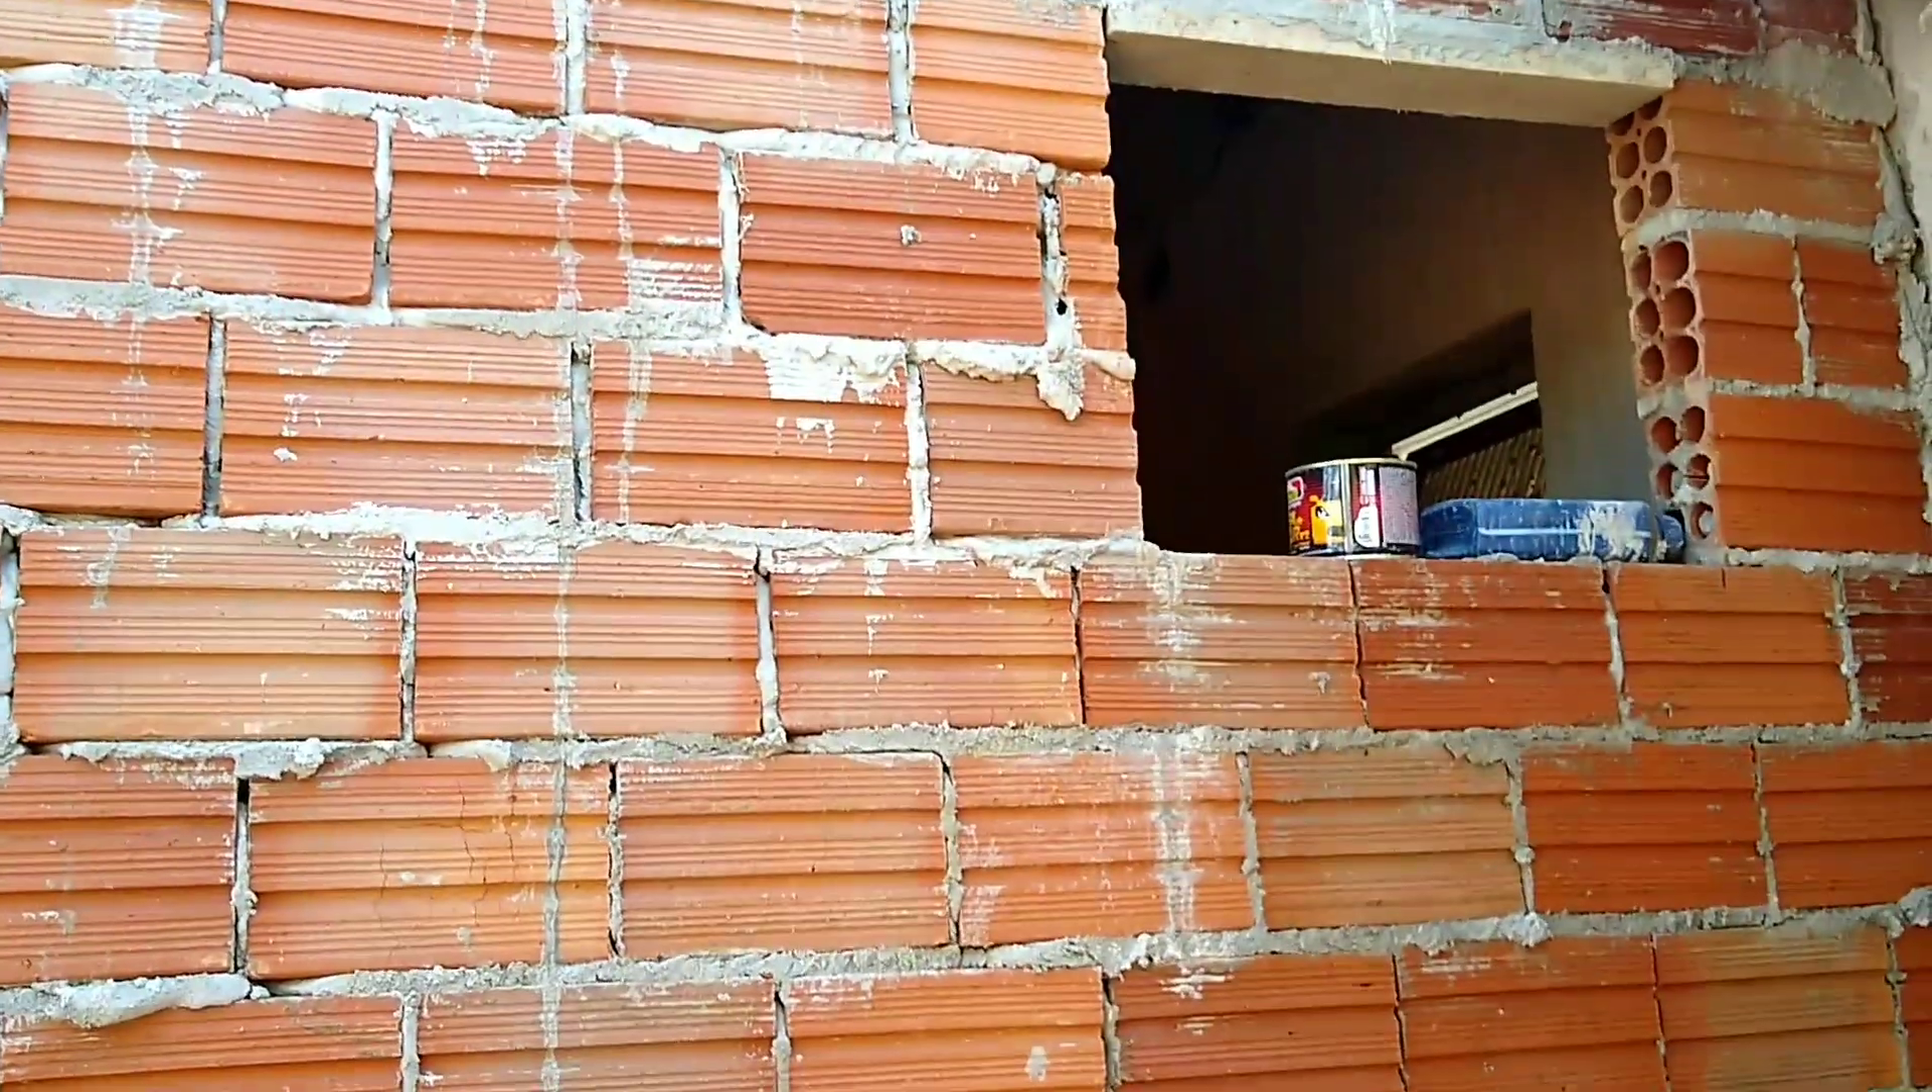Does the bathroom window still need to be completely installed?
Yes.